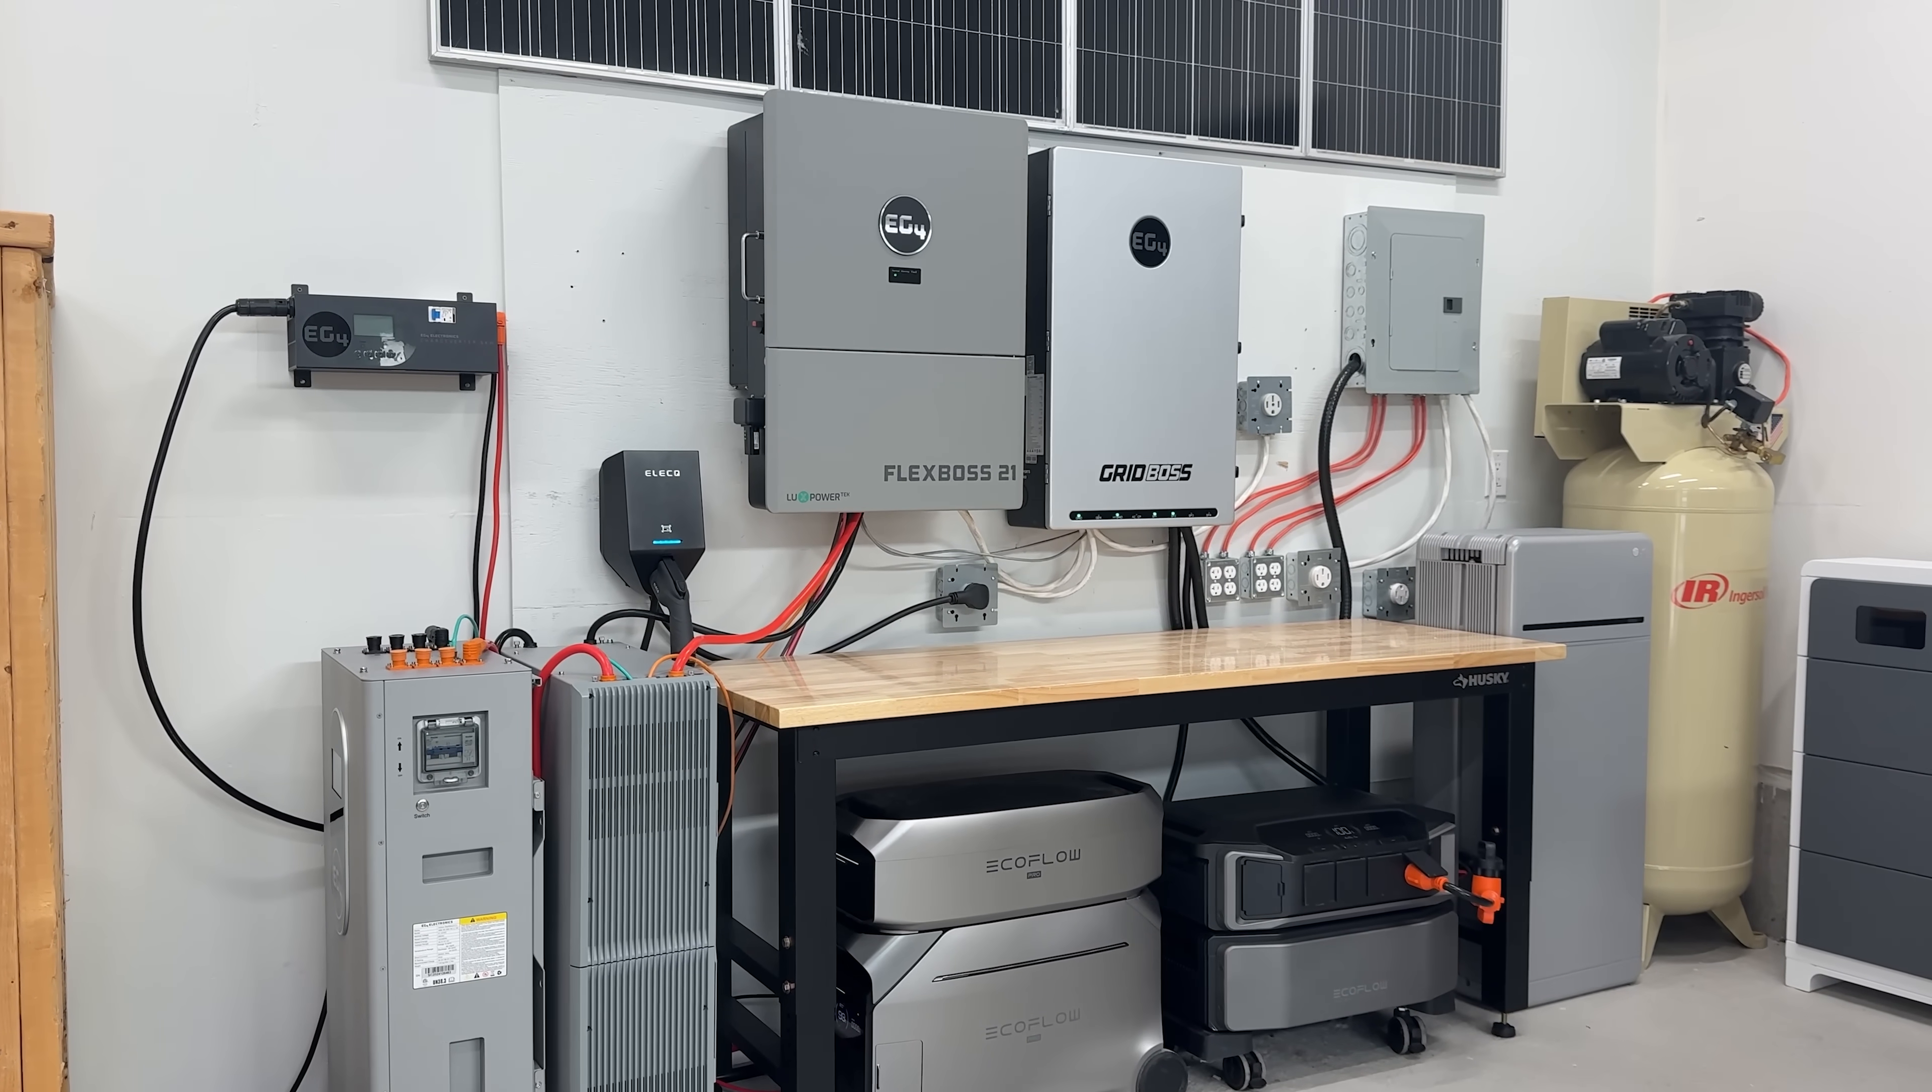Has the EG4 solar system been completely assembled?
Yes.